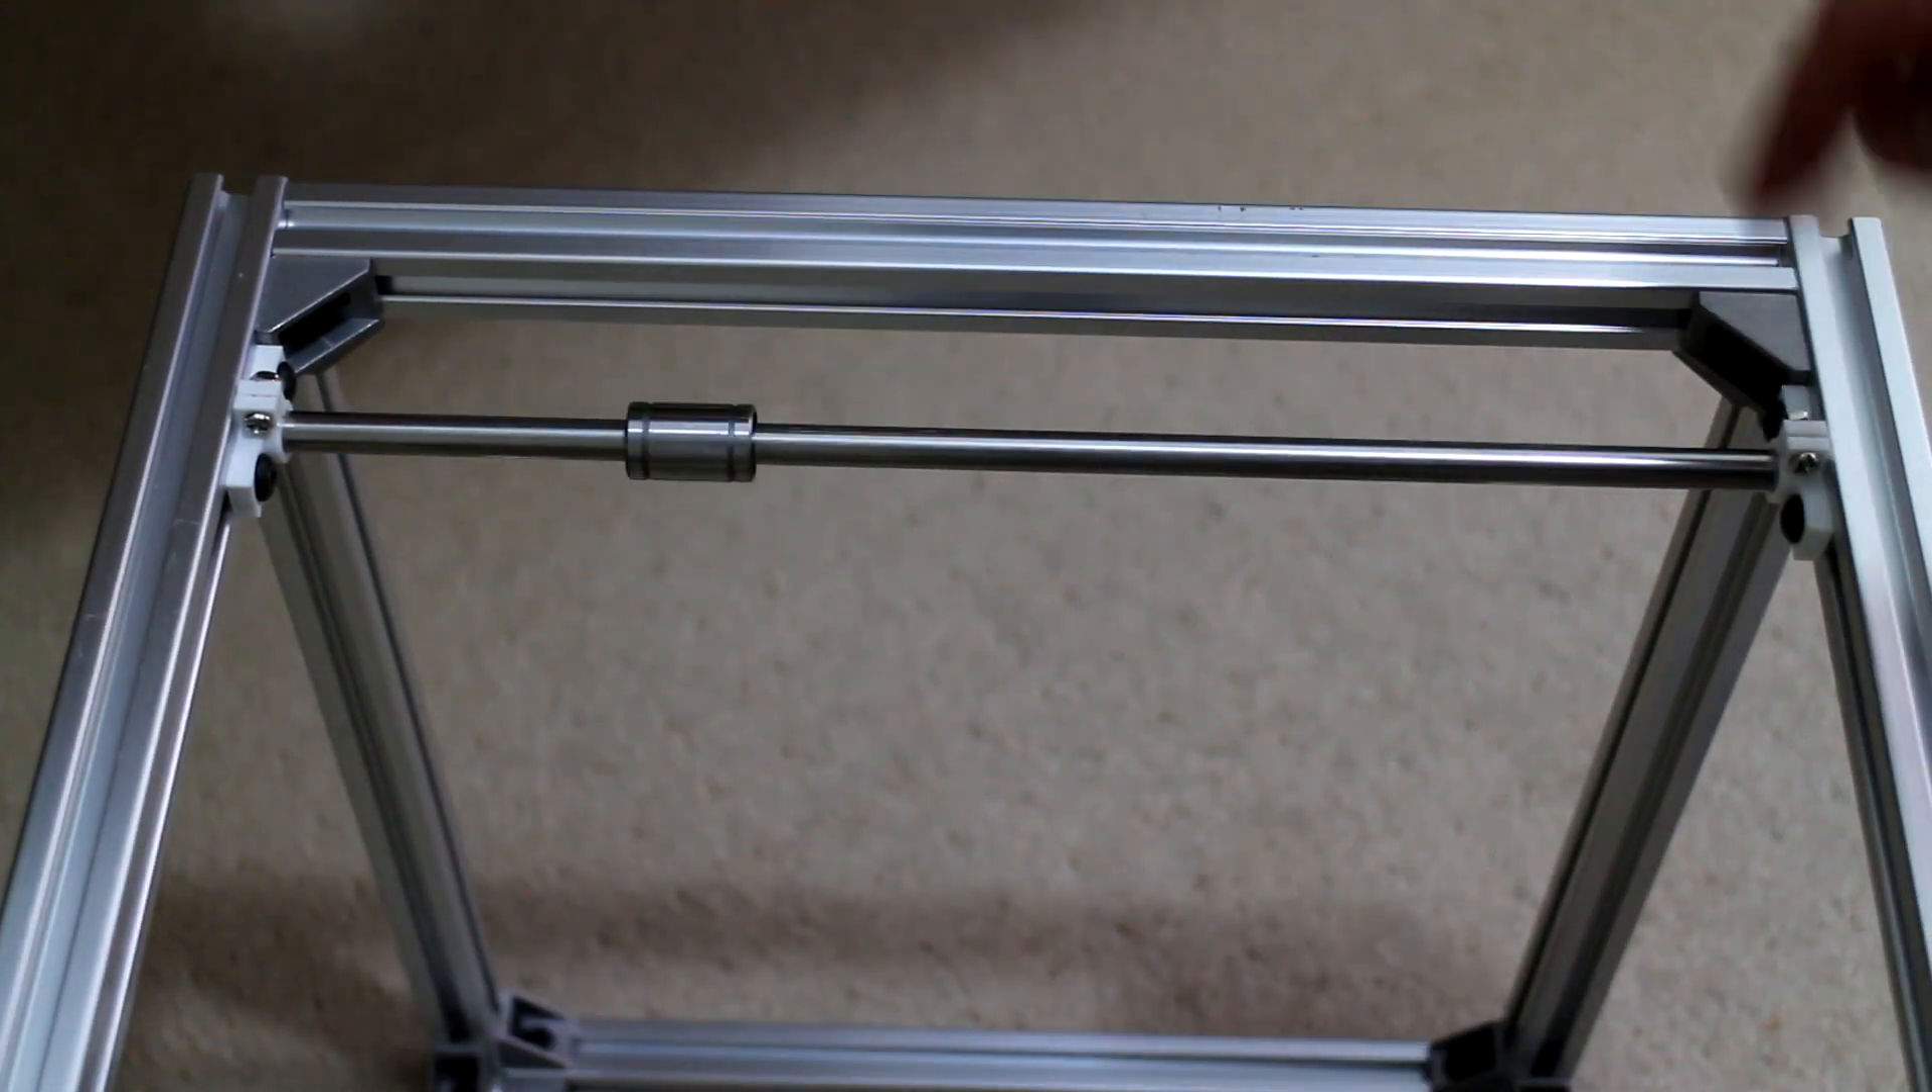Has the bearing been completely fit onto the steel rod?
Yes.